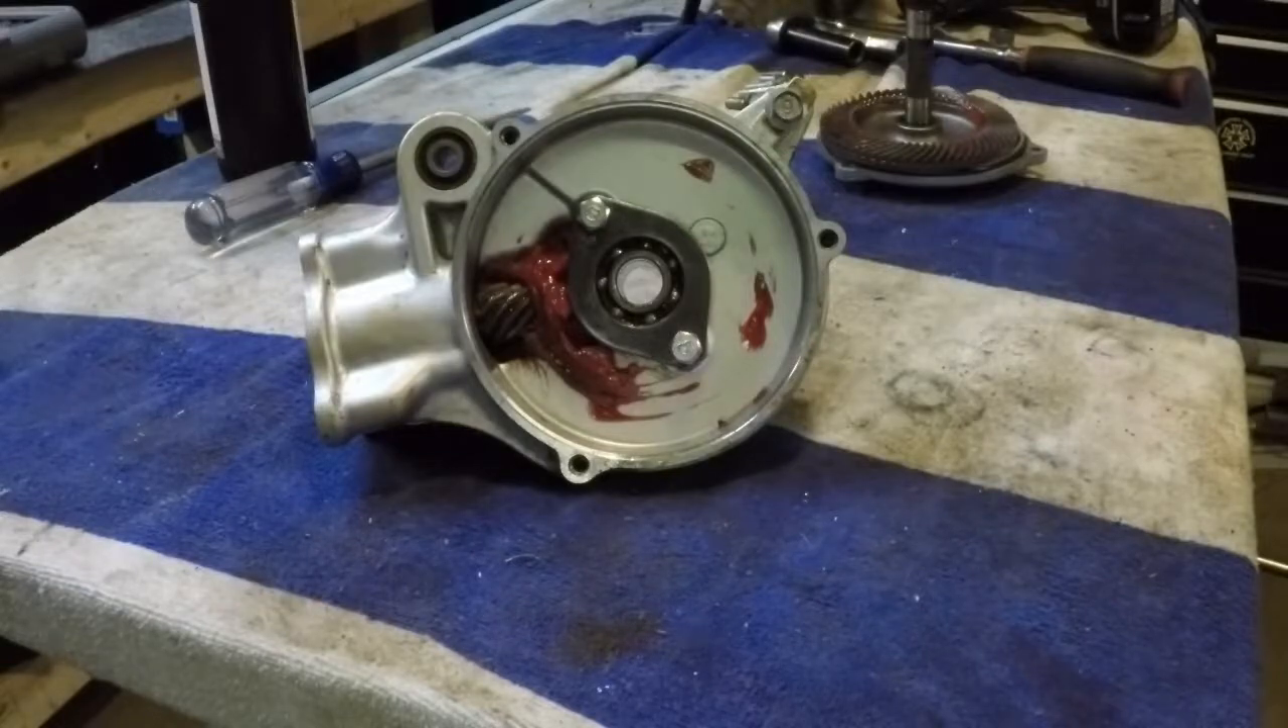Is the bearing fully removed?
No.